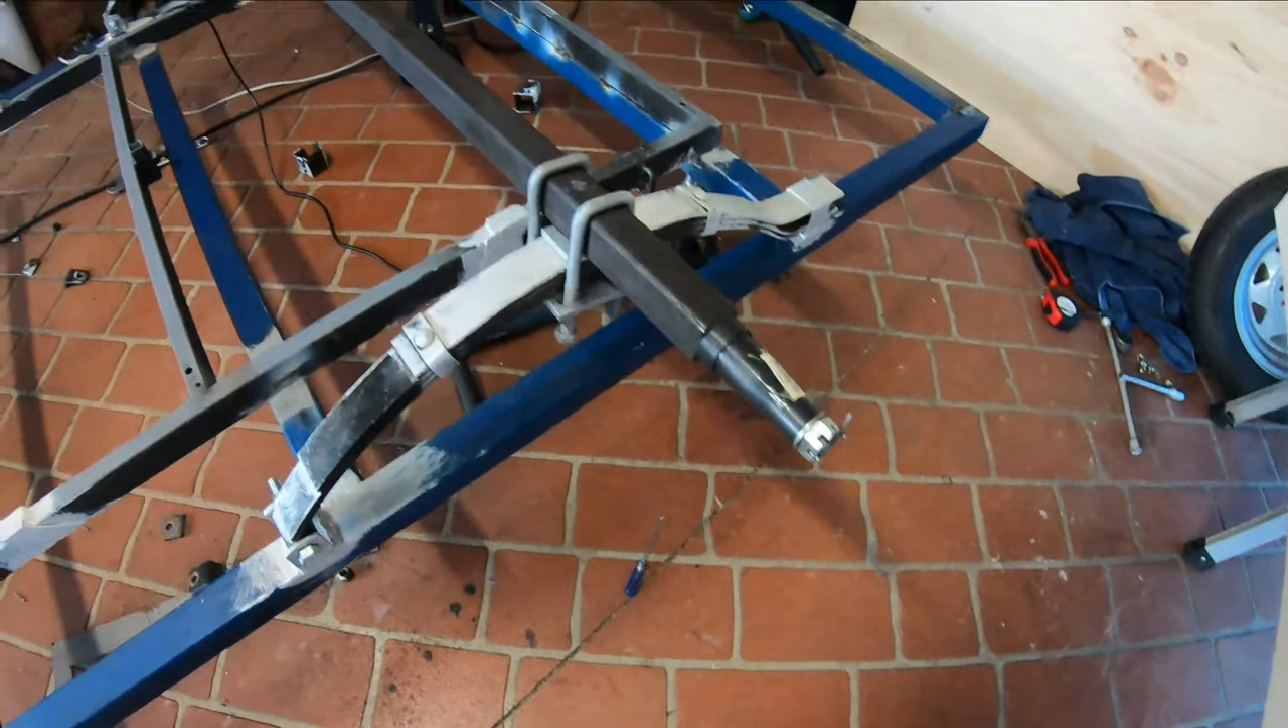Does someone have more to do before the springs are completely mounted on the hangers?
No.